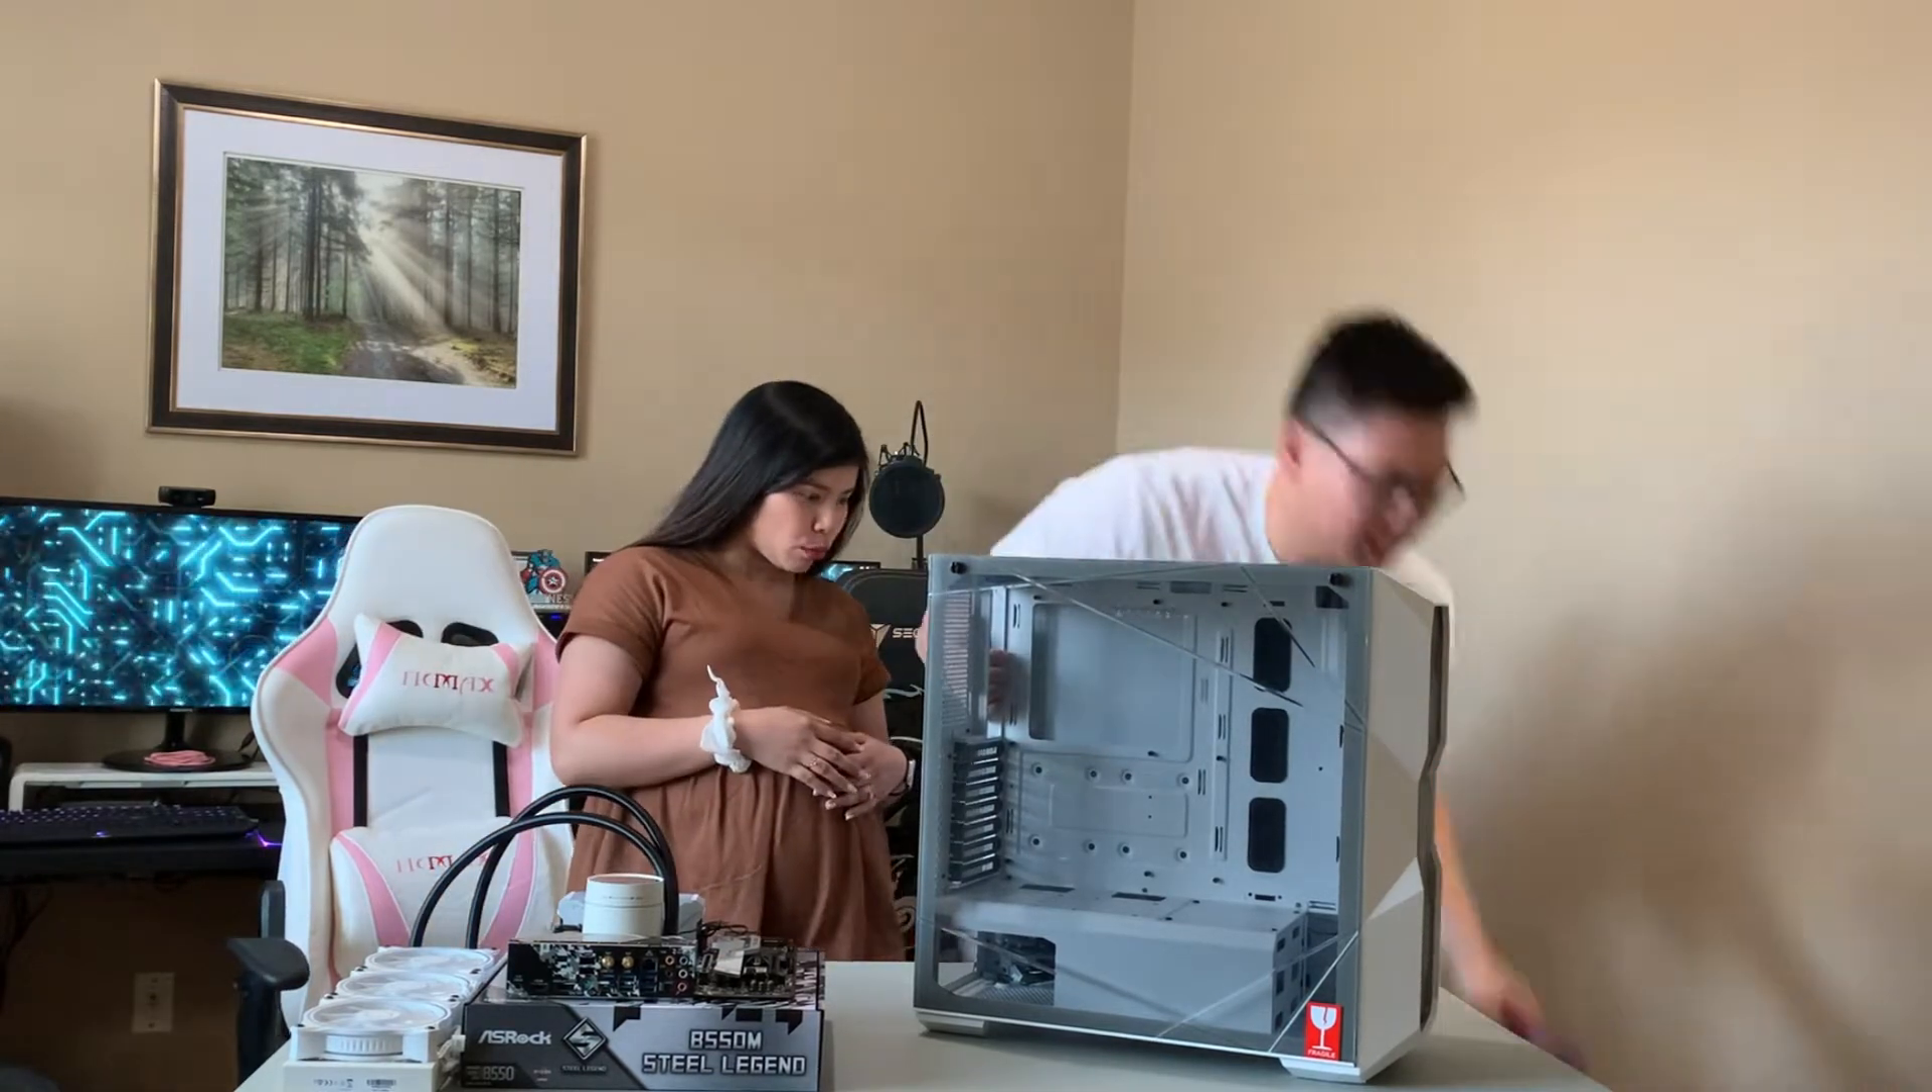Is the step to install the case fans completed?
No.